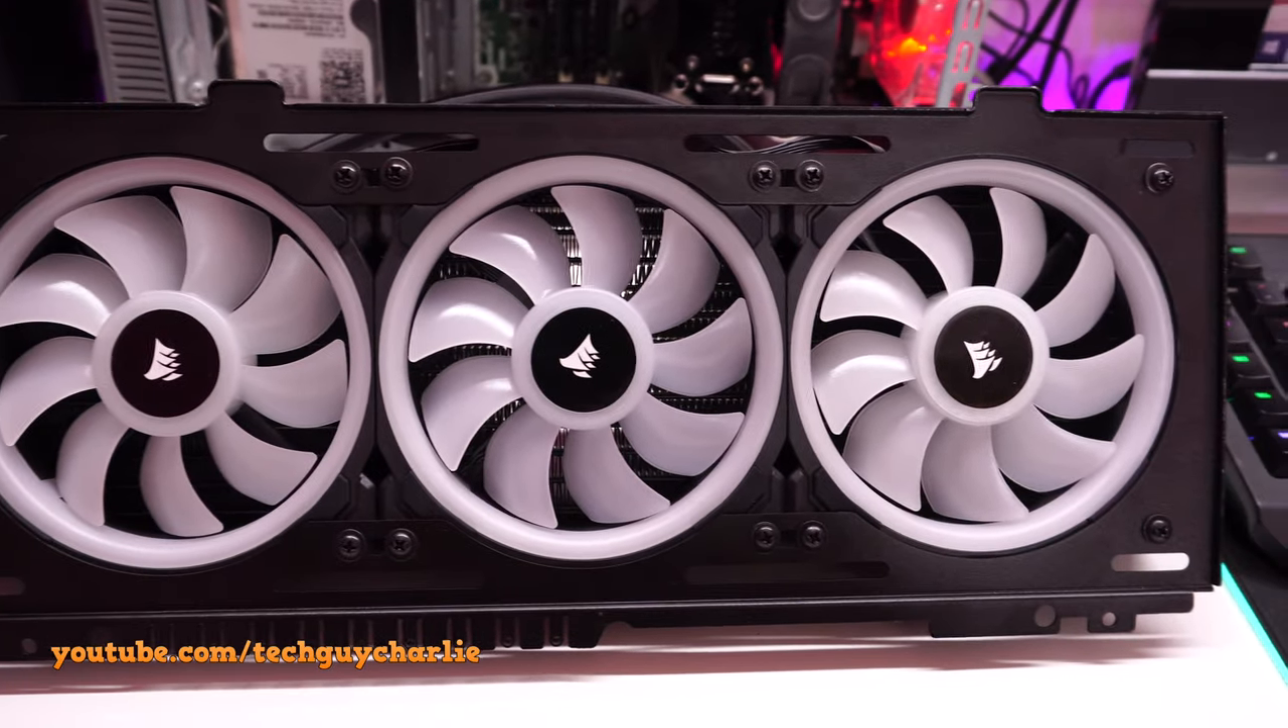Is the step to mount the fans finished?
Yes.